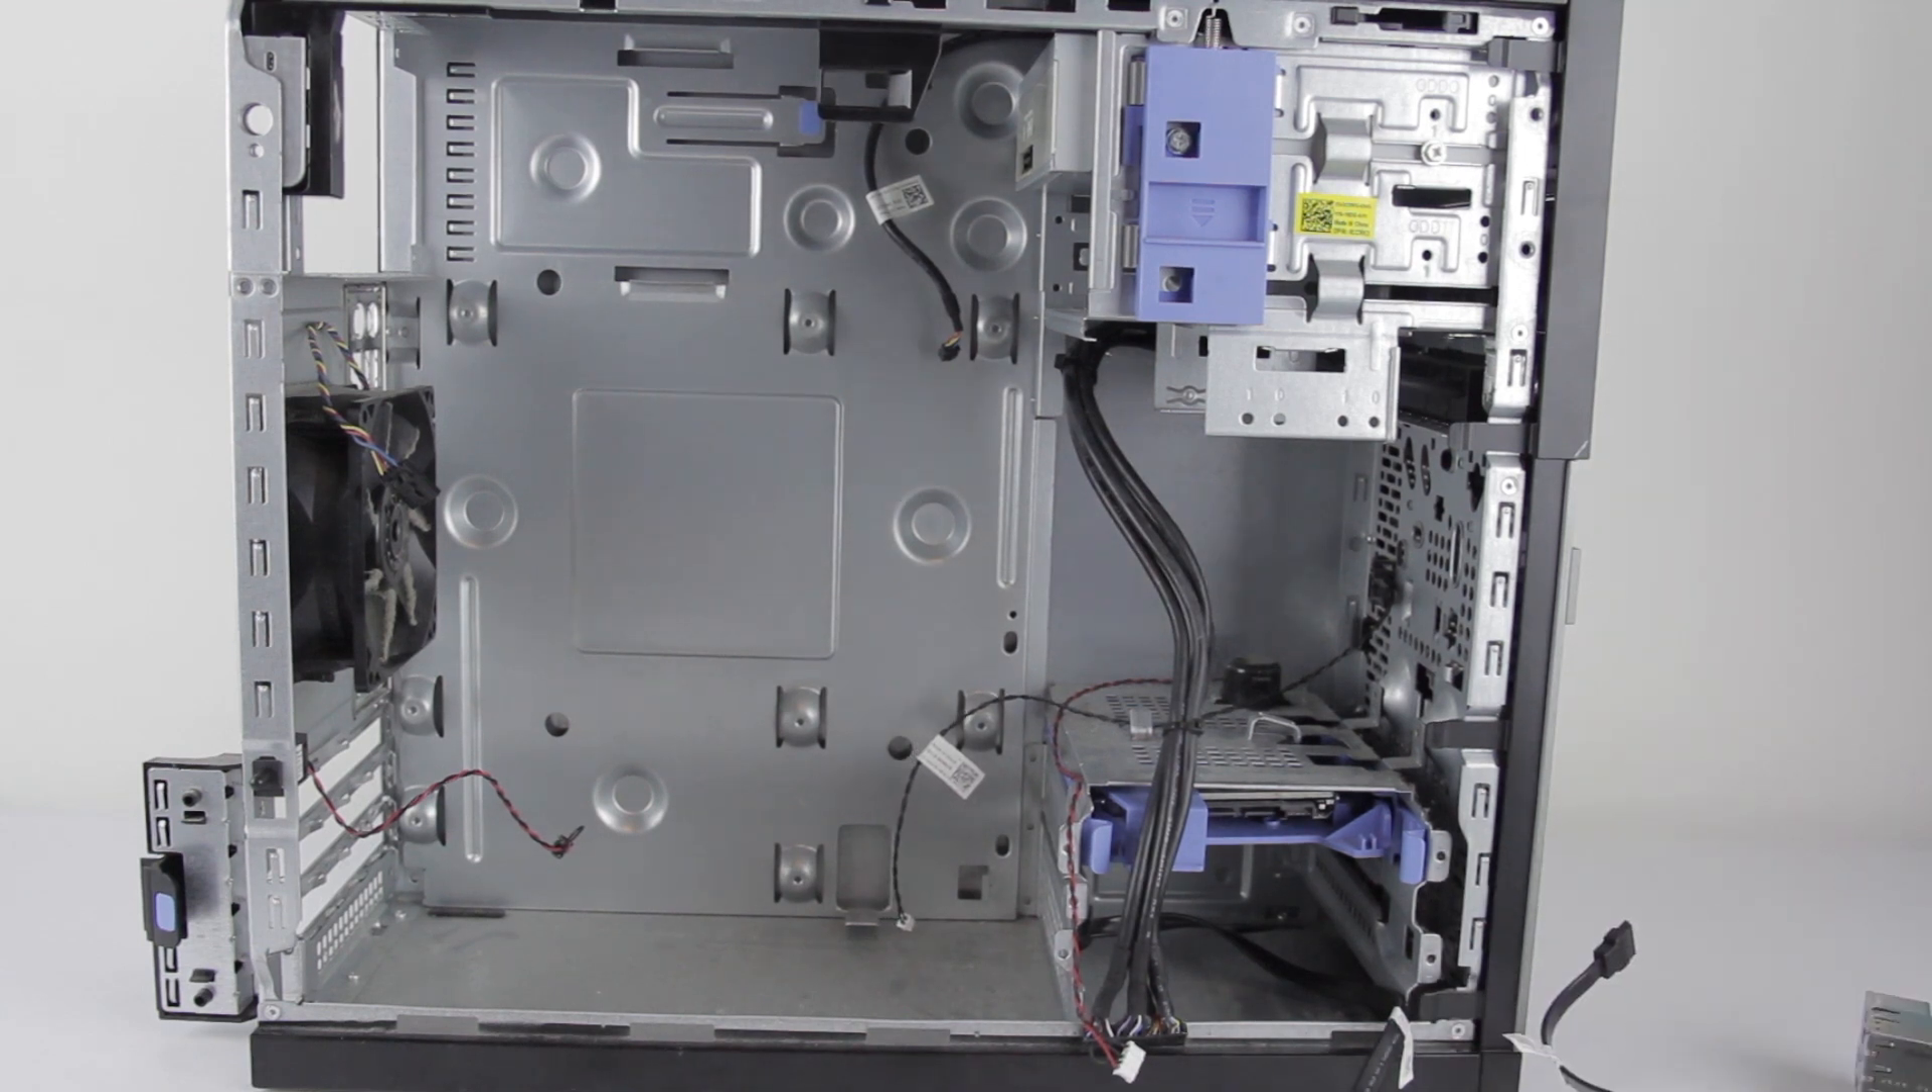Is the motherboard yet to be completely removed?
No.